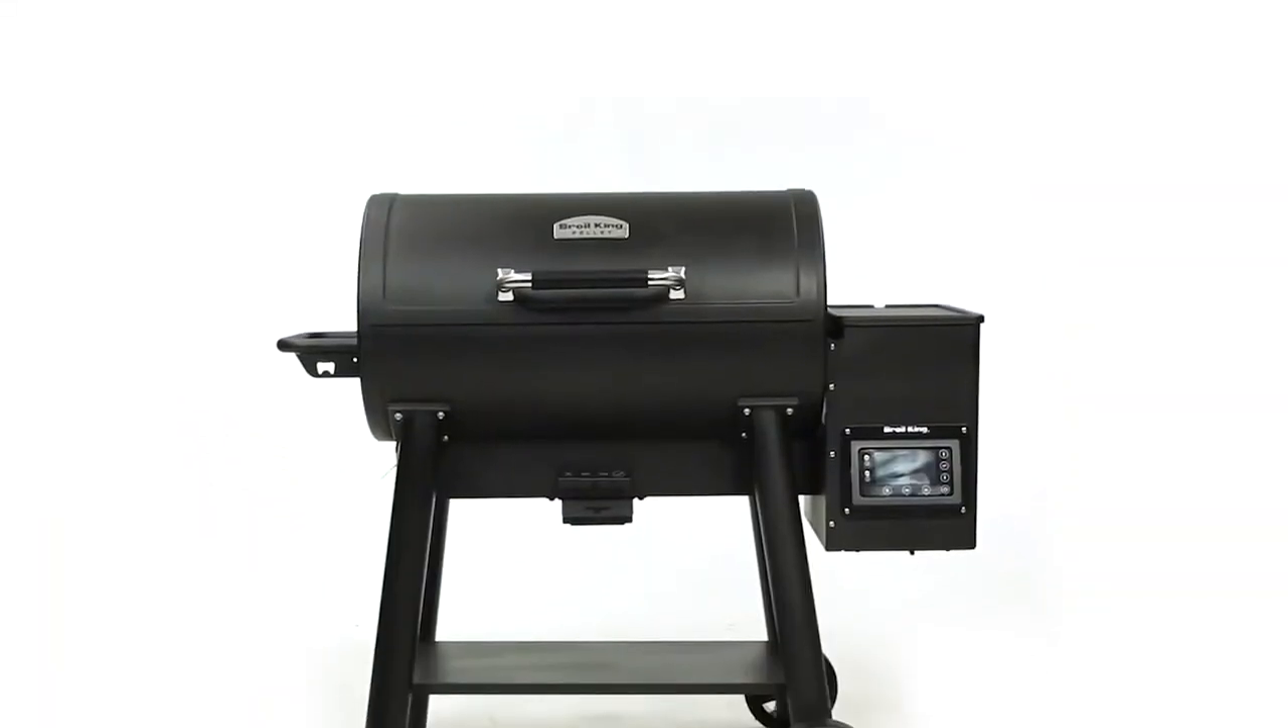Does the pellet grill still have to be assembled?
No.